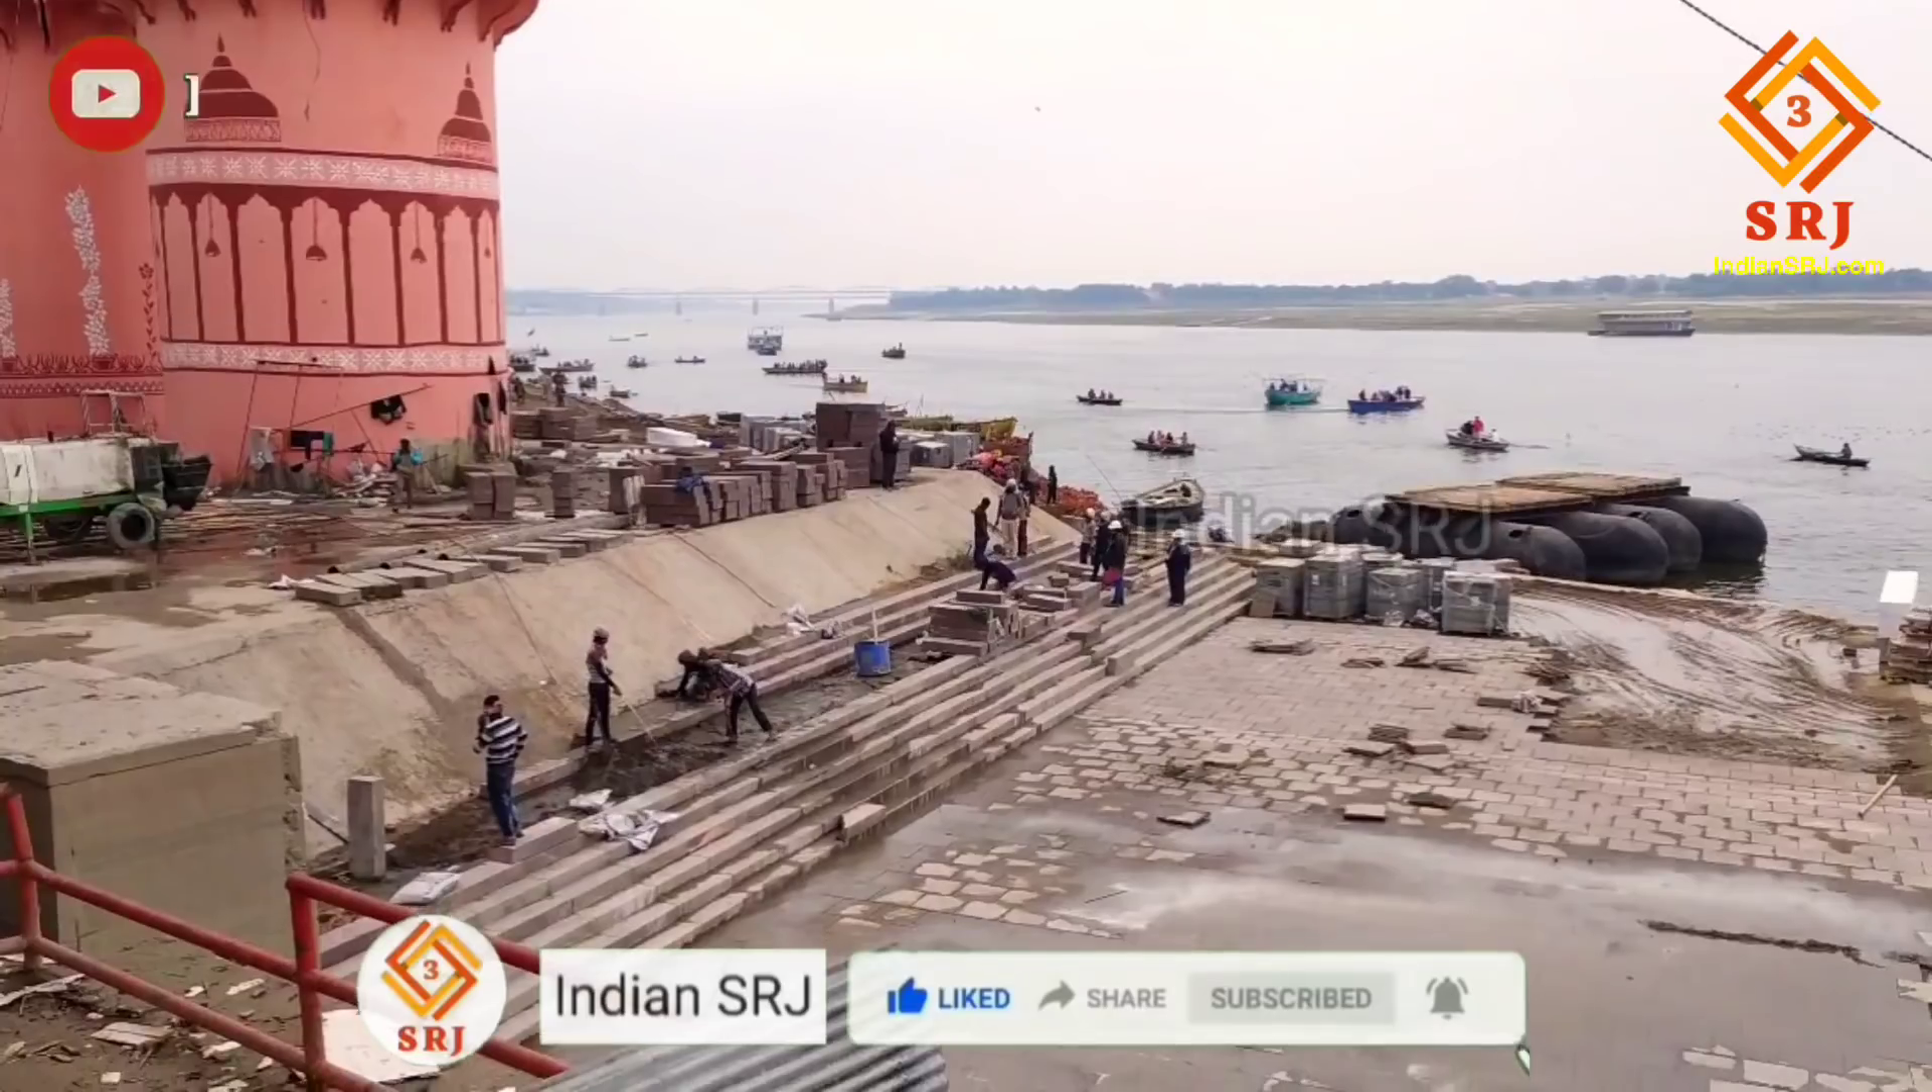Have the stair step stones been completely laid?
No.